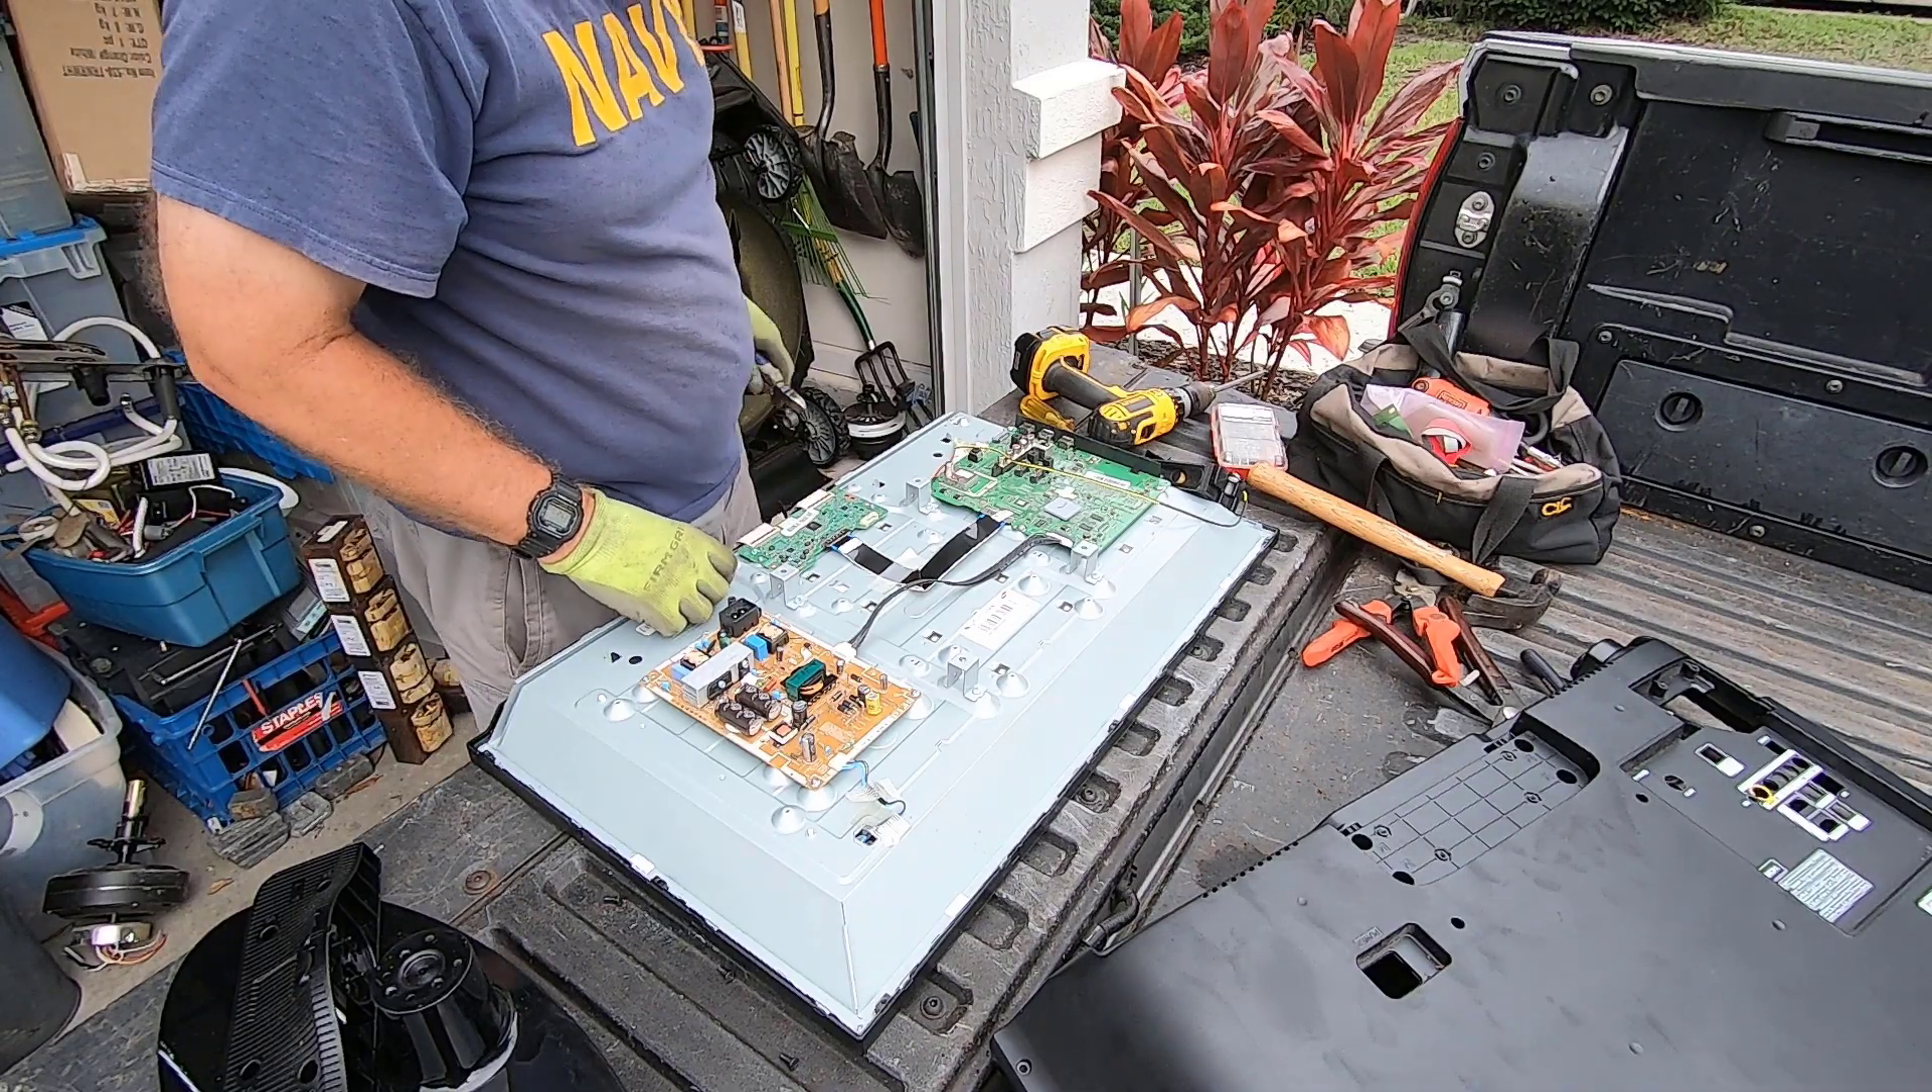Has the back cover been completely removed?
Yes.